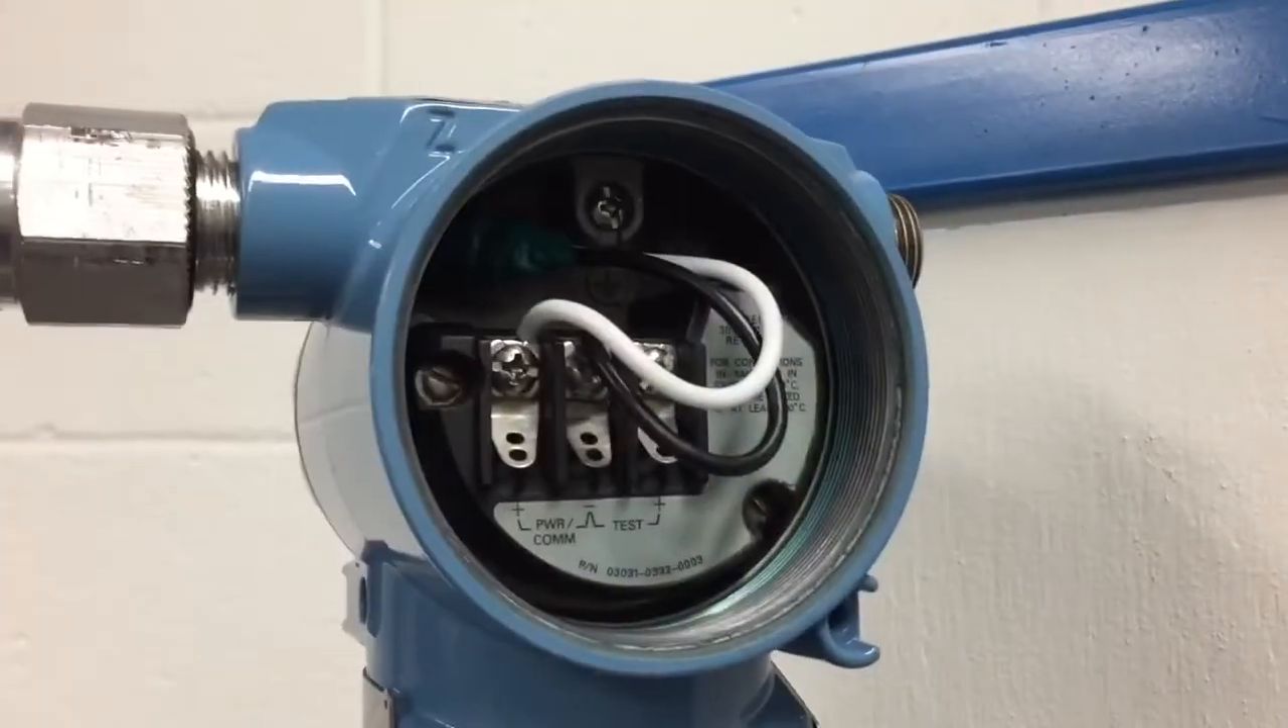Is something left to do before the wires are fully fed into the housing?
No.